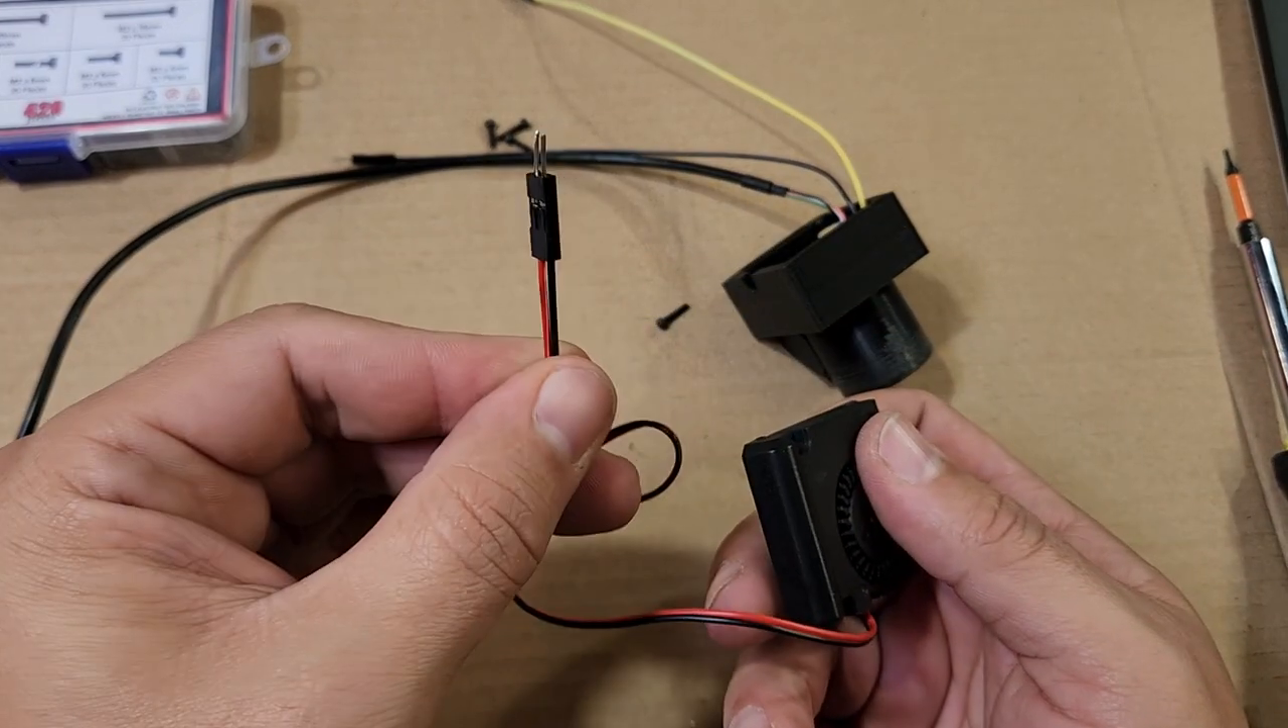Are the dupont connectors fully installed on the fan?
Yes.